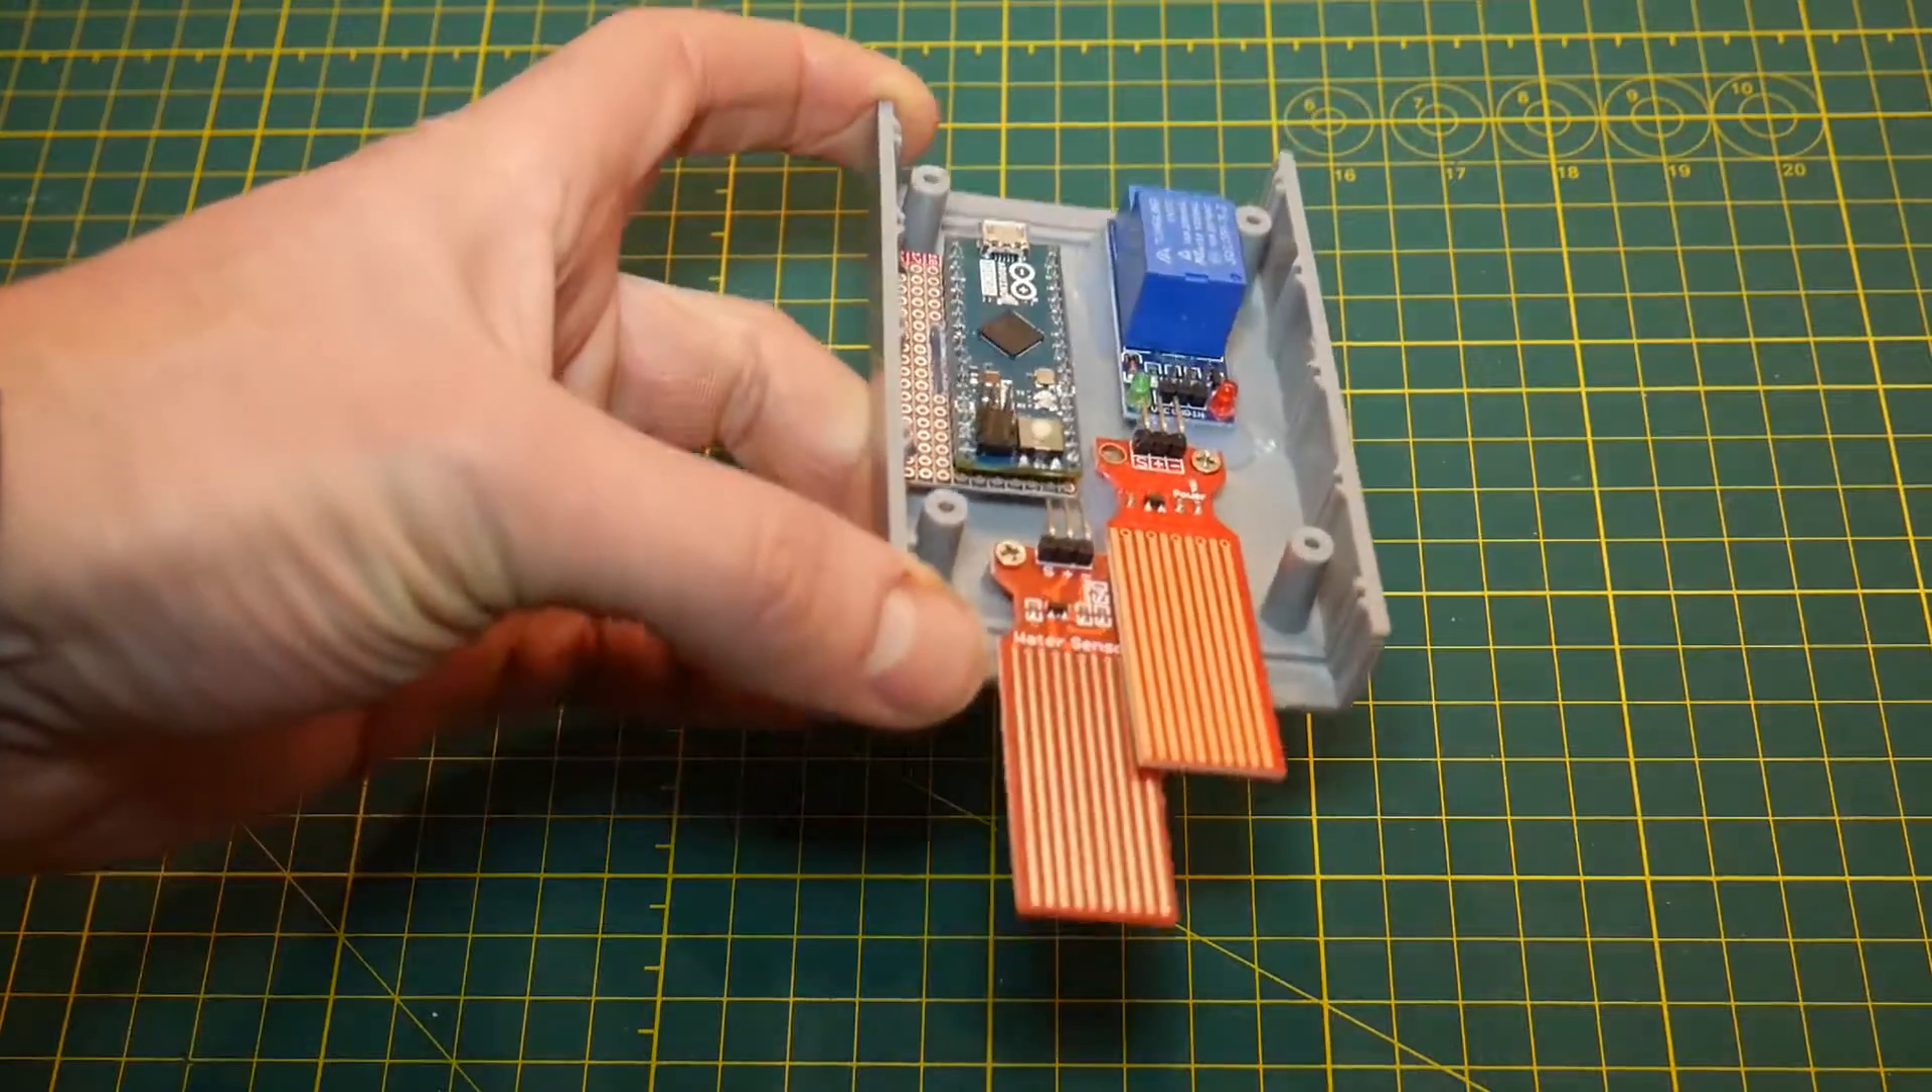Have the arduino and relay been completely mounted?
Yes.